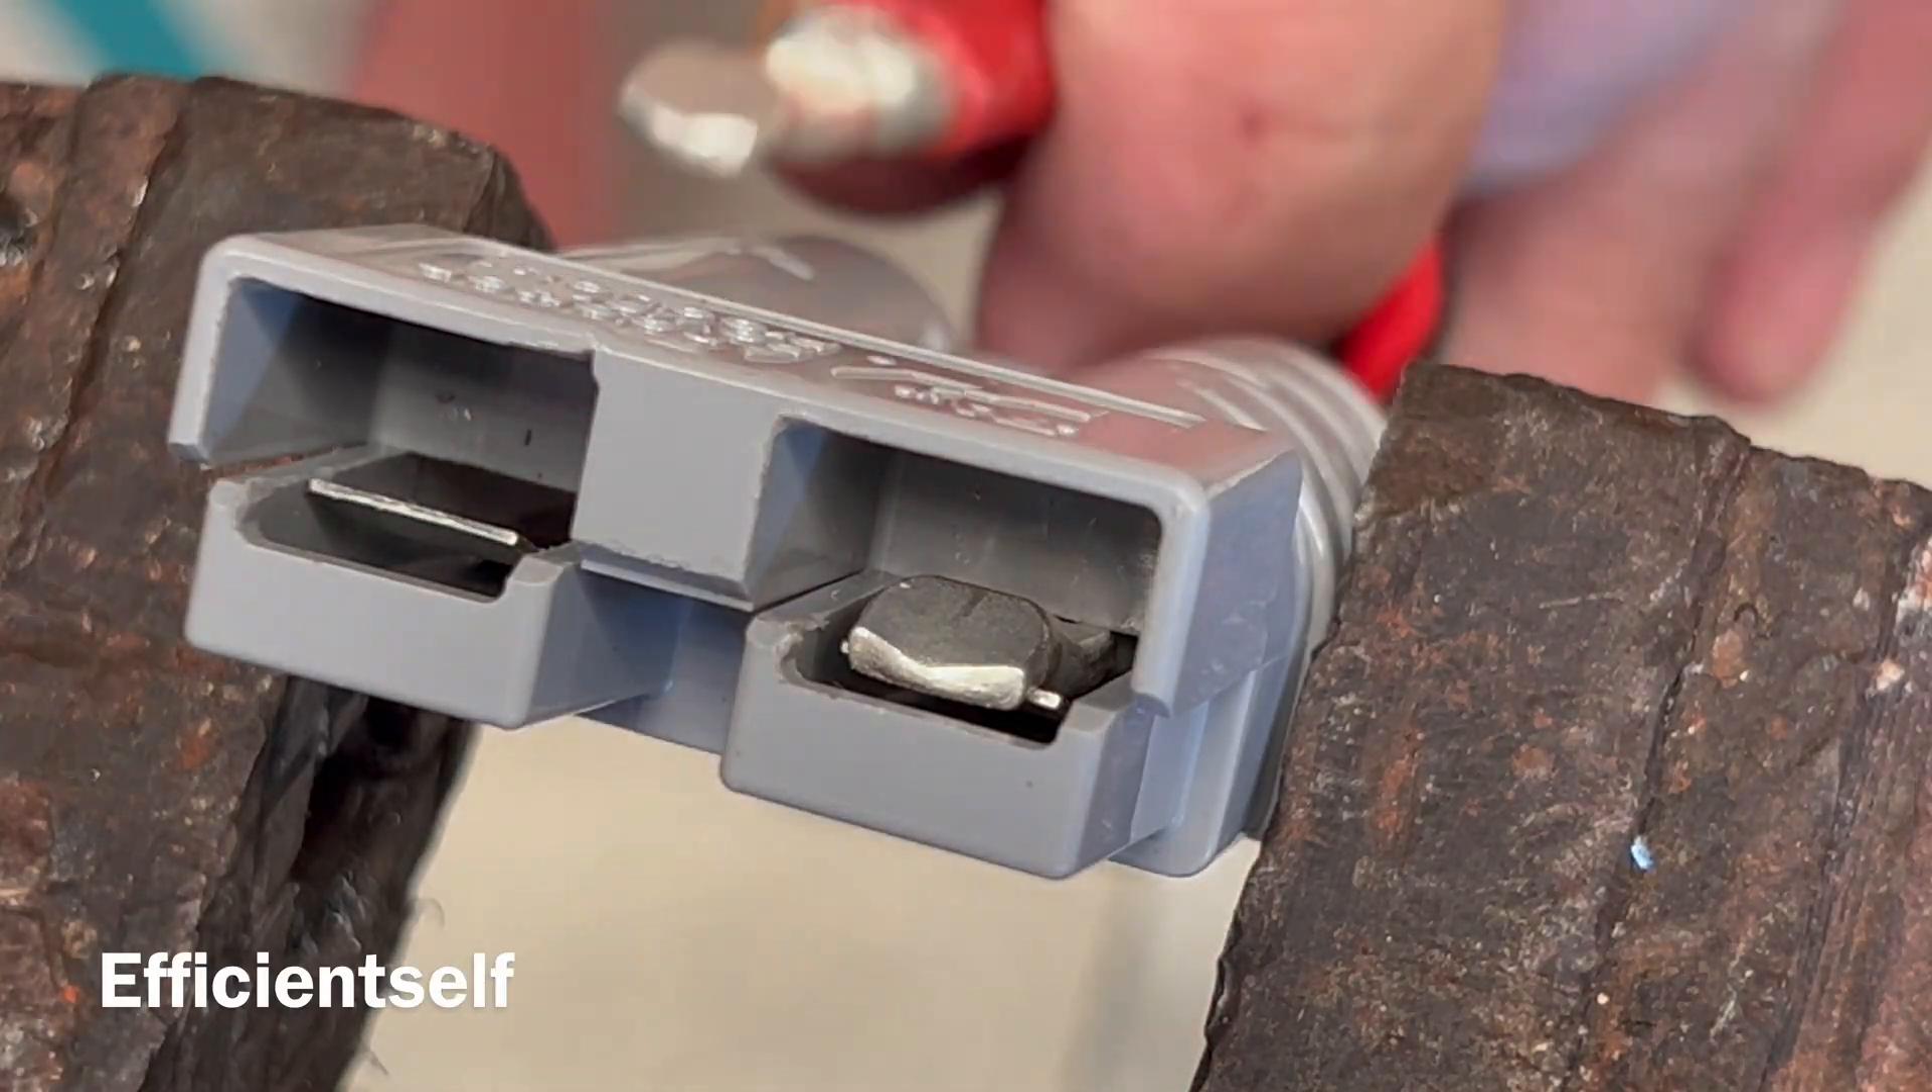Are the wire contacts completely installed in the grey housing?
No.